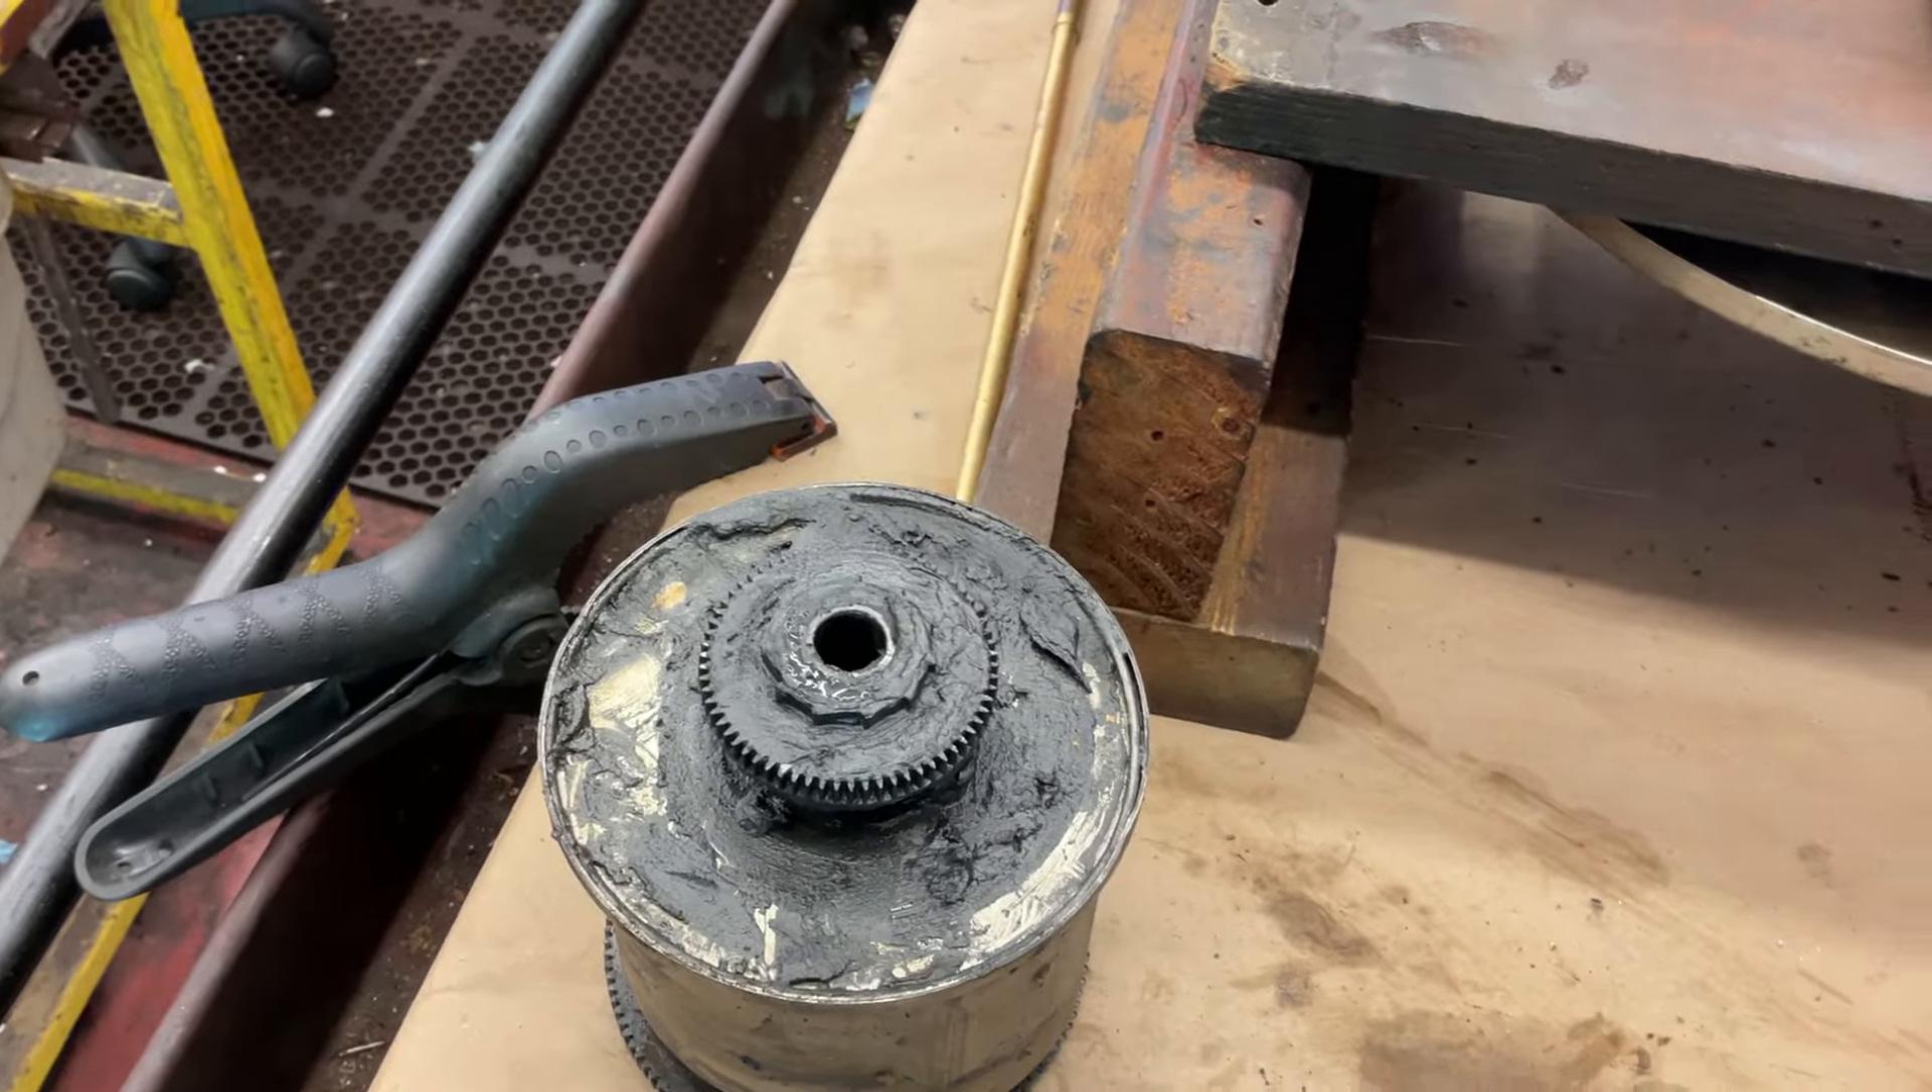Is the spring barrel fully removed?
Yes.